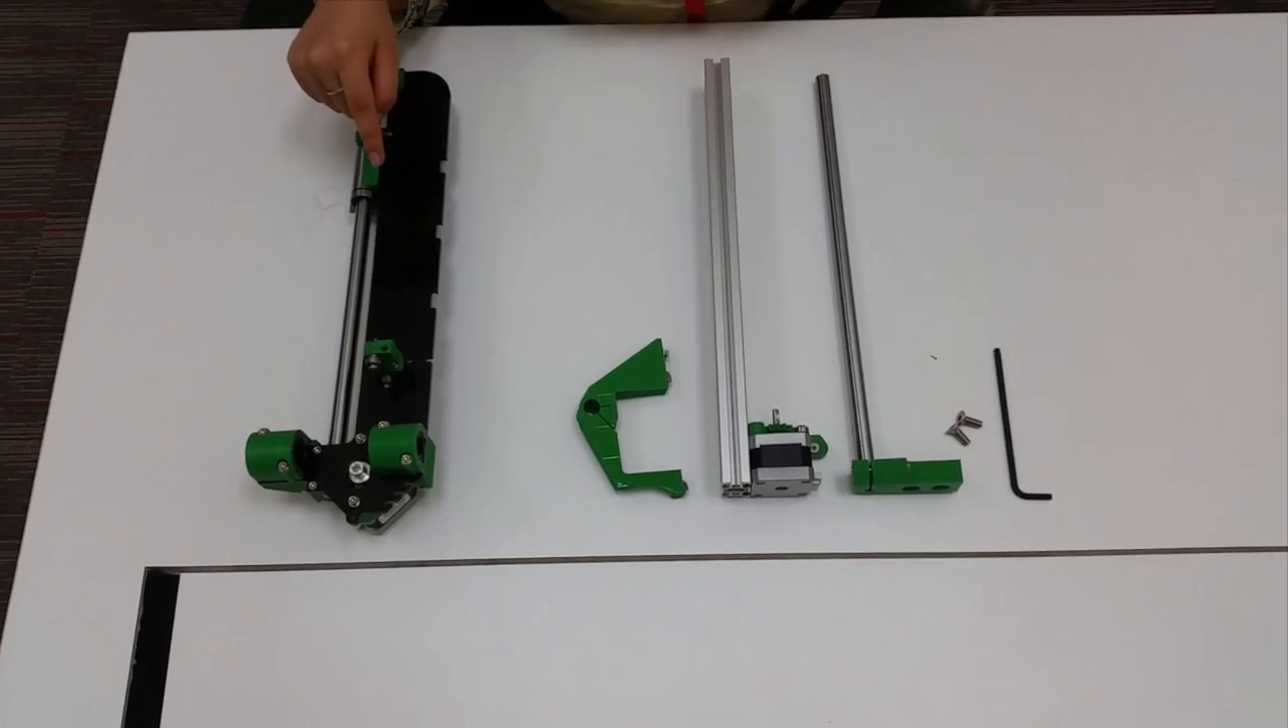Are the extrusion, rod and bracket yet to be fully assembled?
Yes.